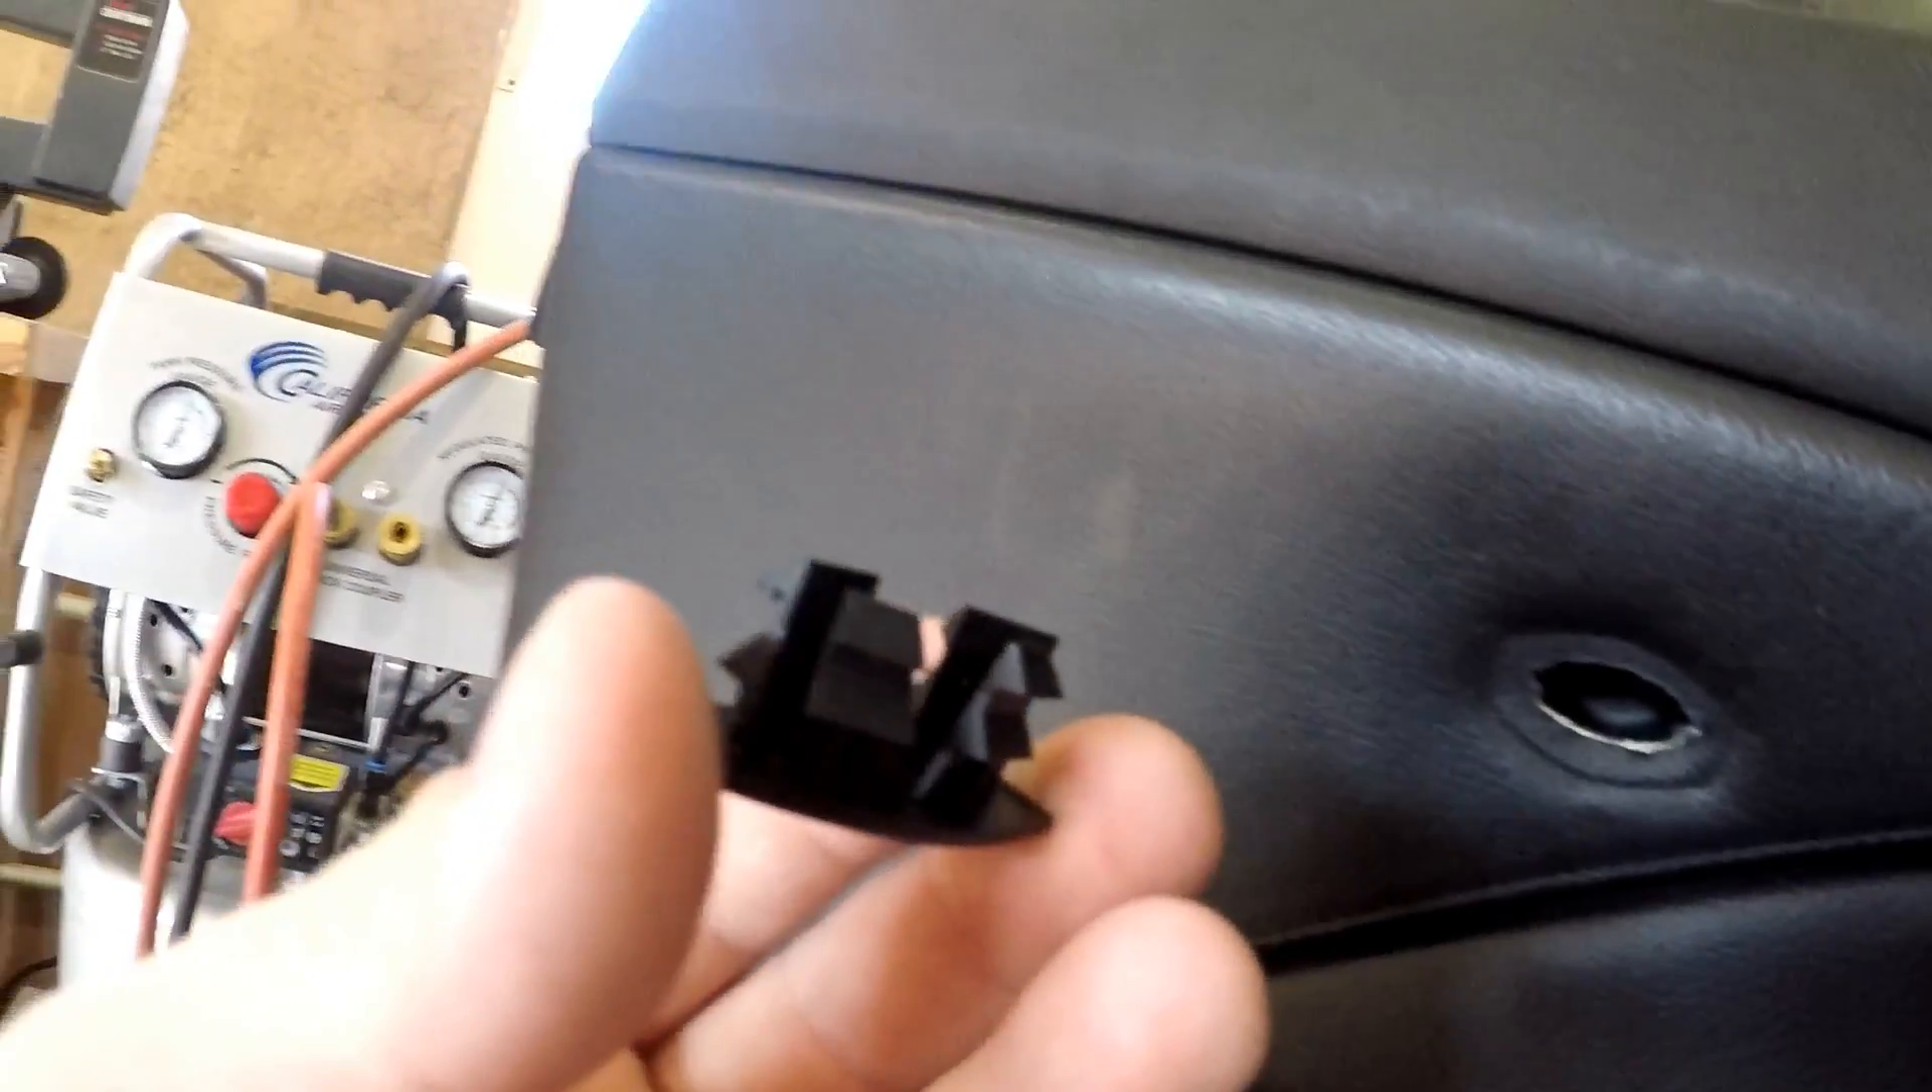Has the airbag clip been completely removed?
Yes.